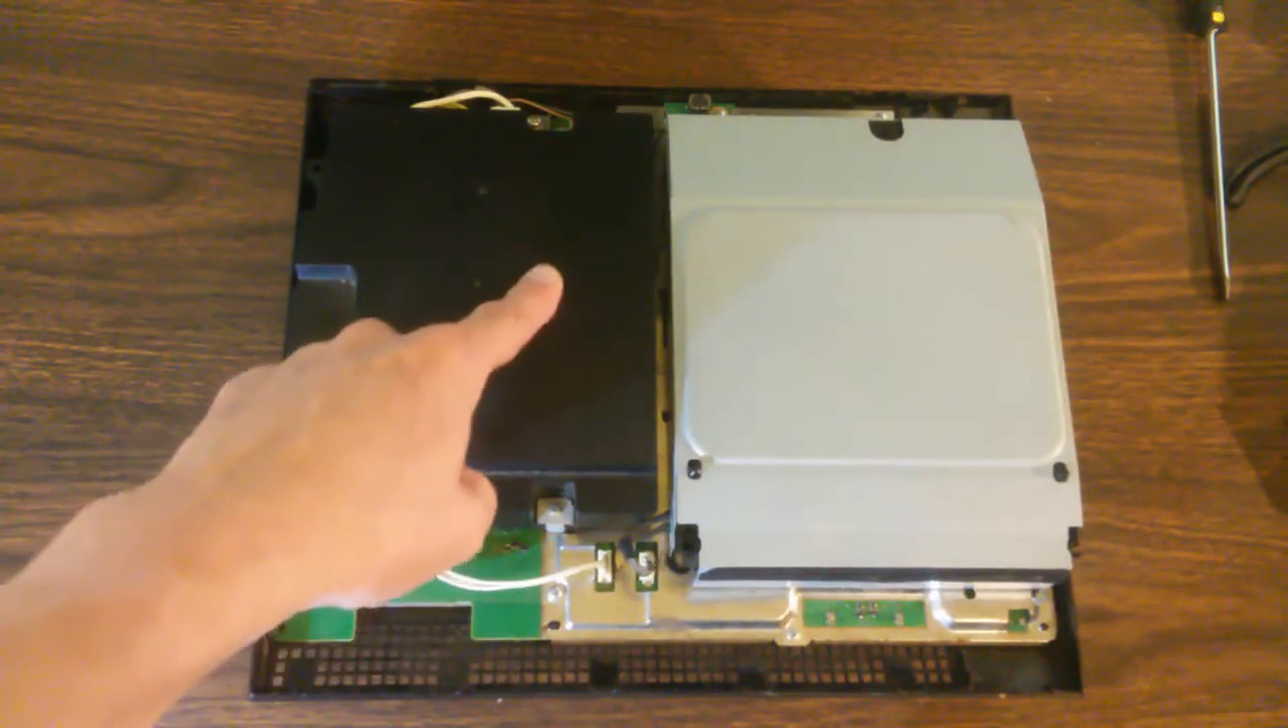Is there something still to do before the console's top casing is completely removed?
No.